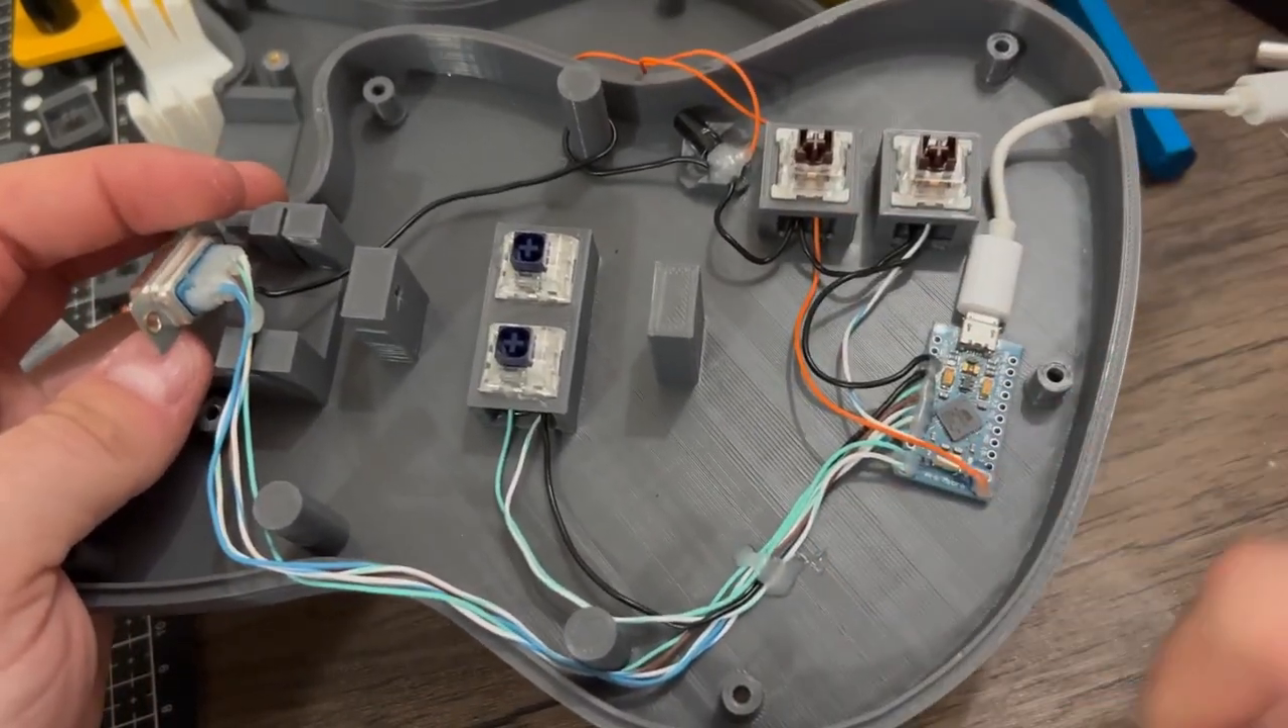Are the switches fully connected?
Yes.